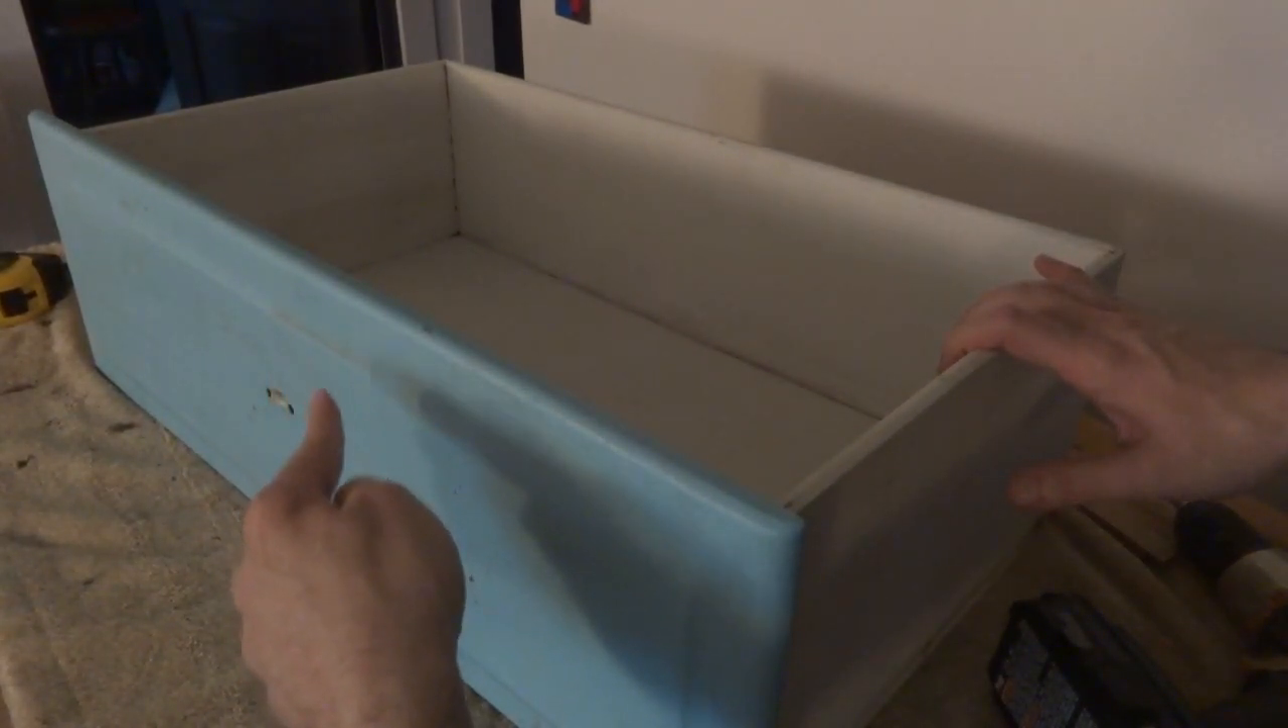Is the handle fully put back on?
No.